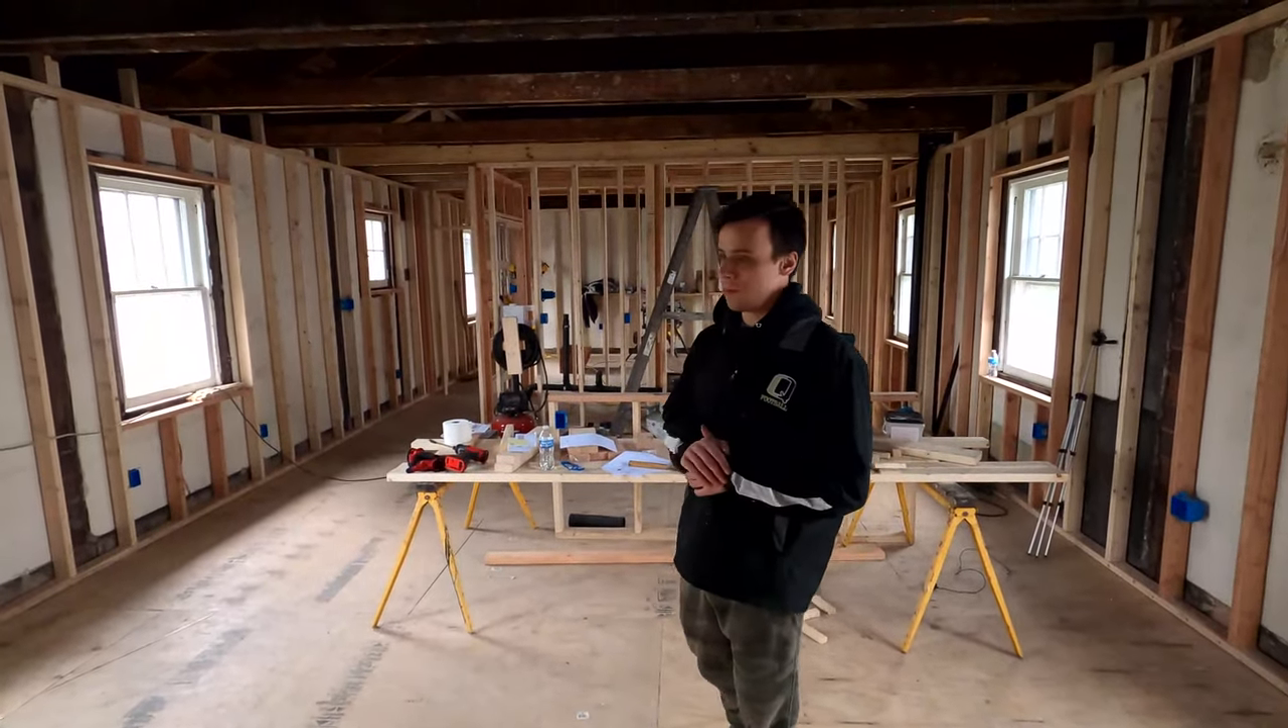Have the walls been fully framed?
Yes.